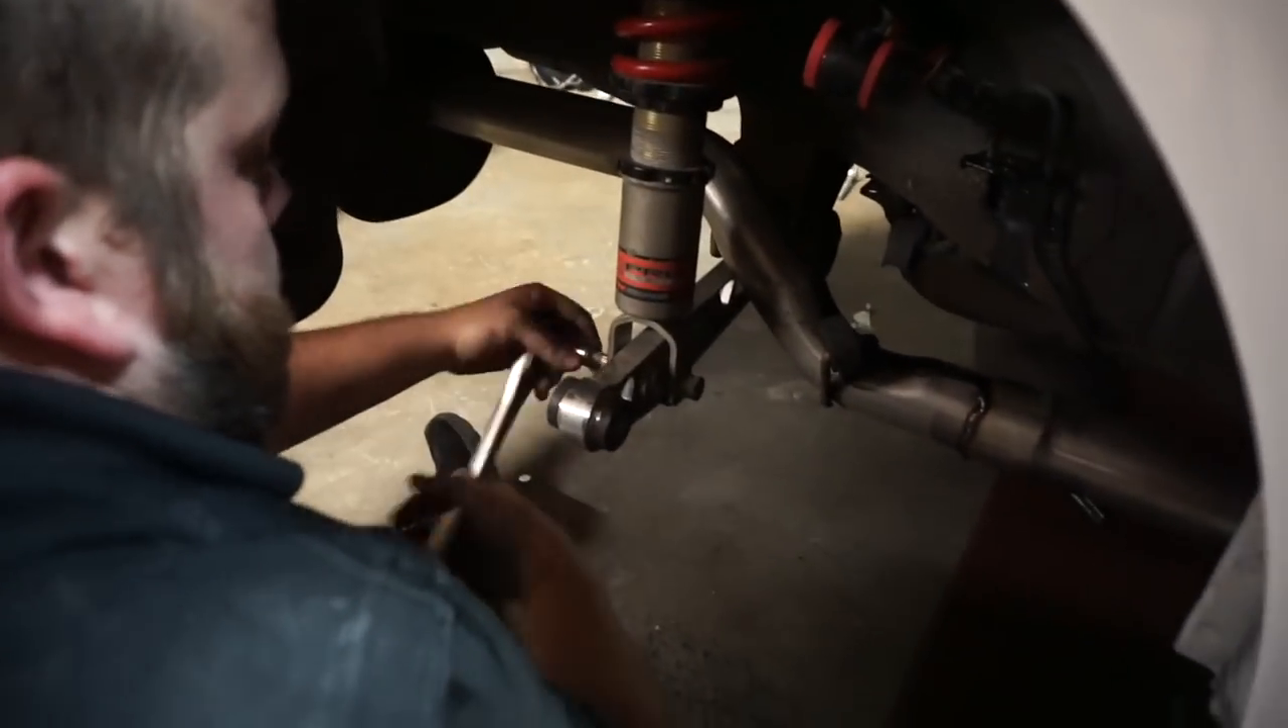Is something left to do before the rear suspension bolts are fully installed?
Yes.